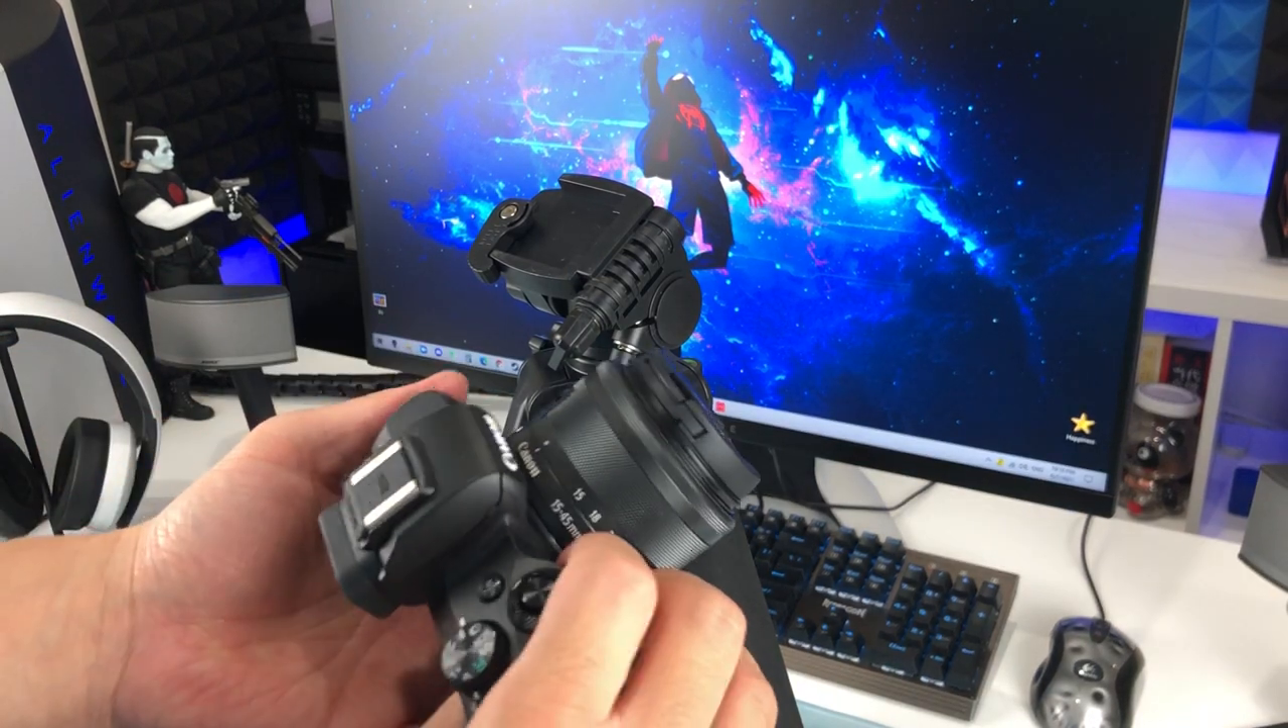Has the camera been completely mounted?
No.